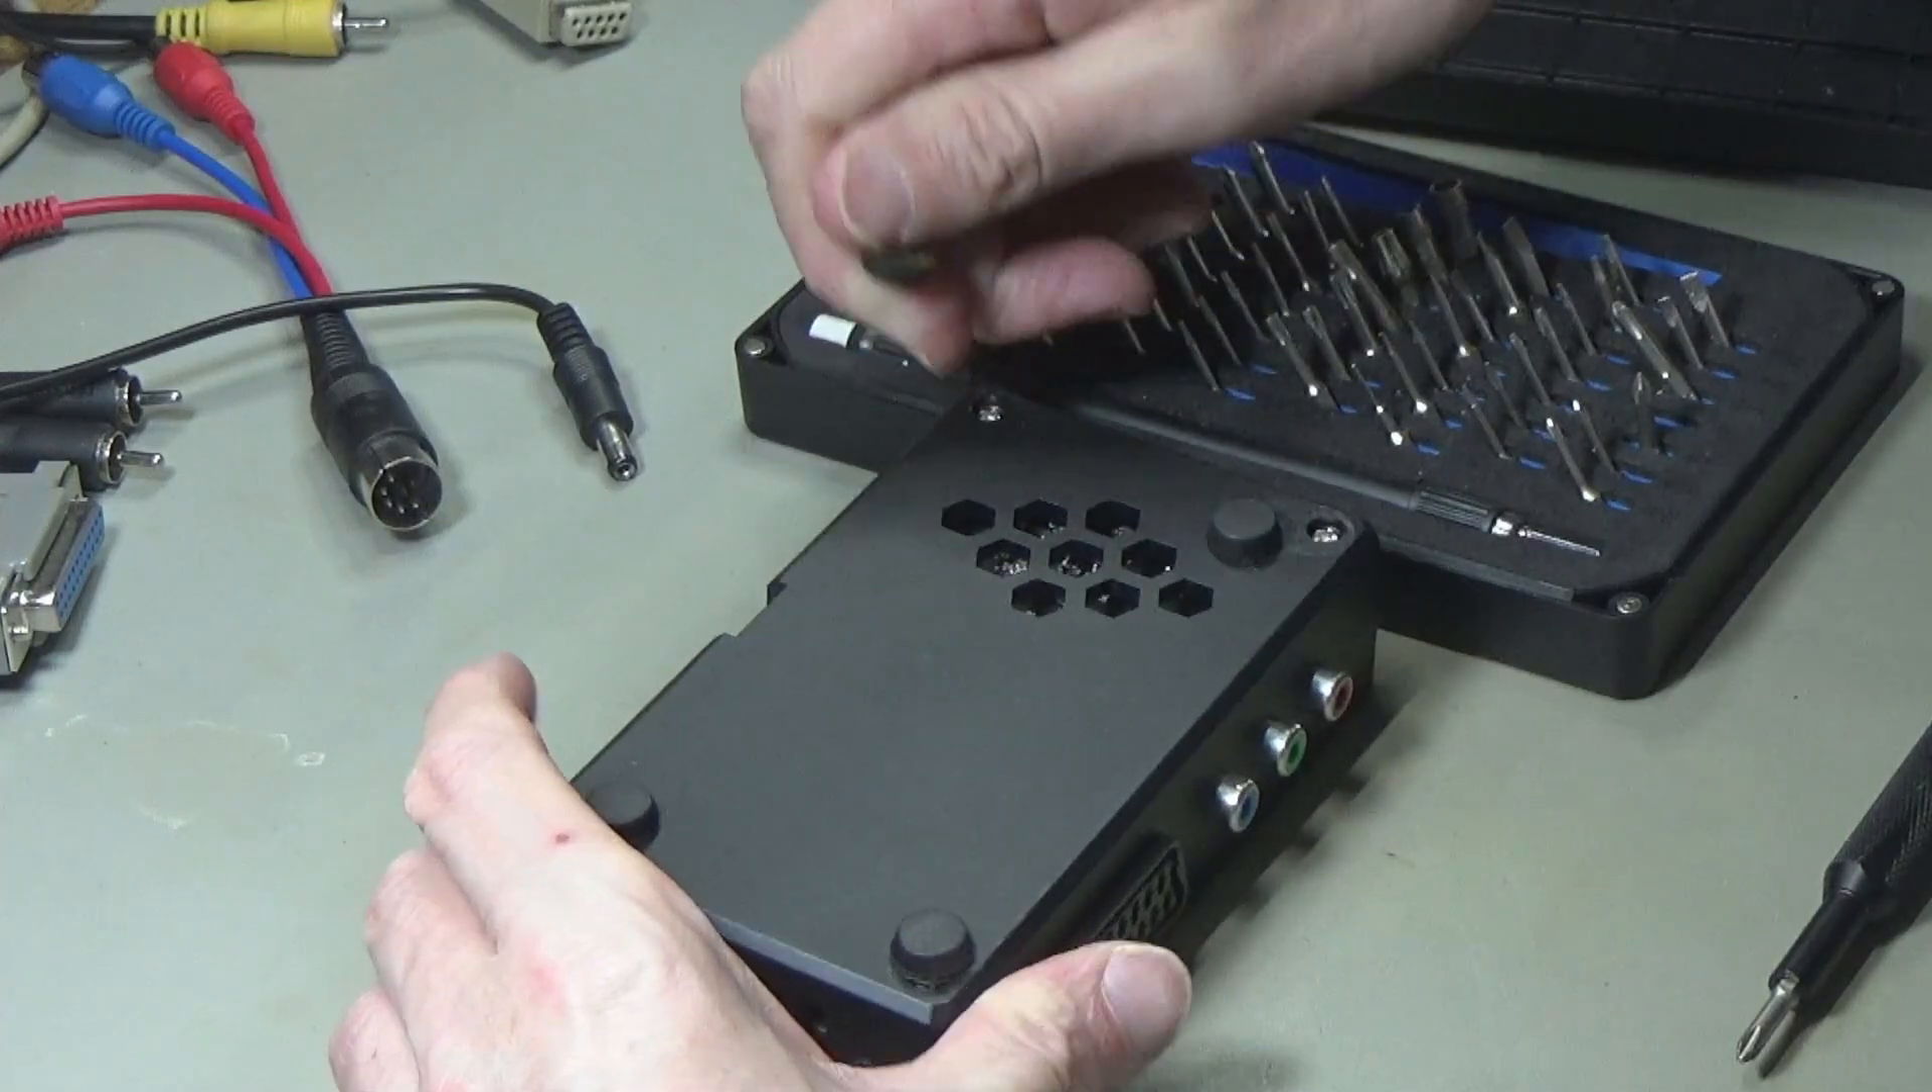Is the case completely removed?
No.